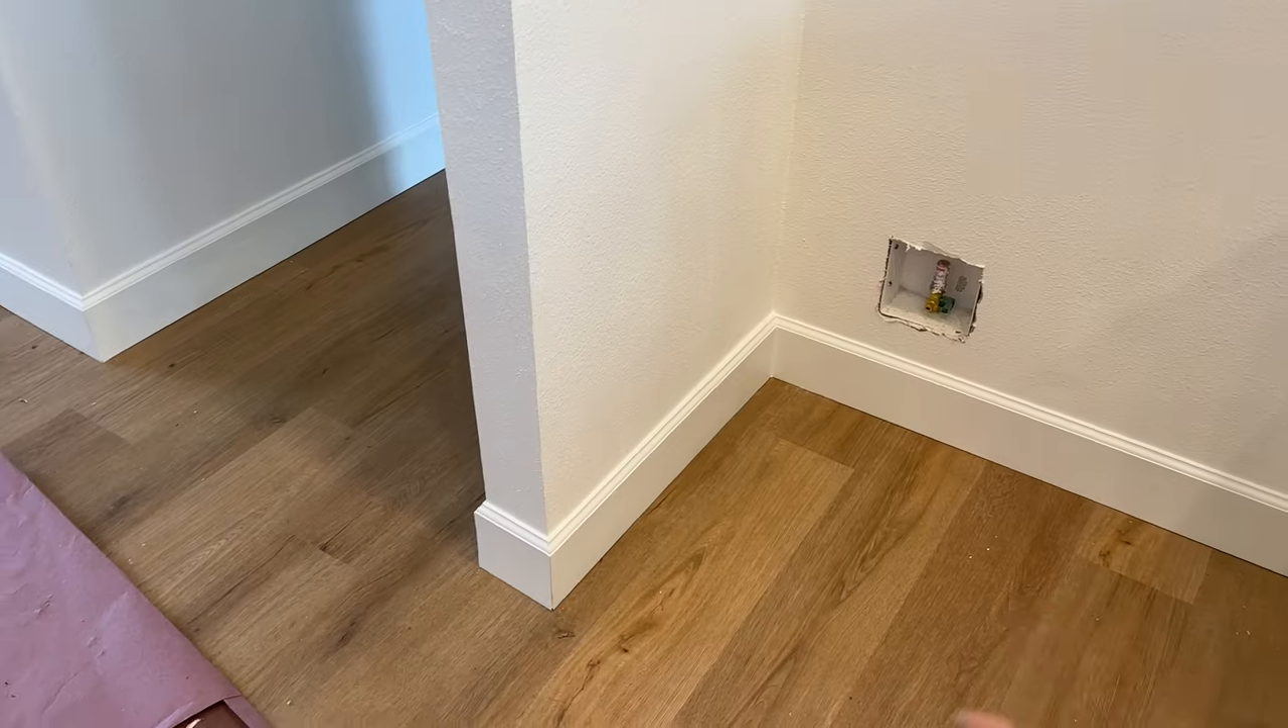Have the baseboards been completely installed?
Yes.